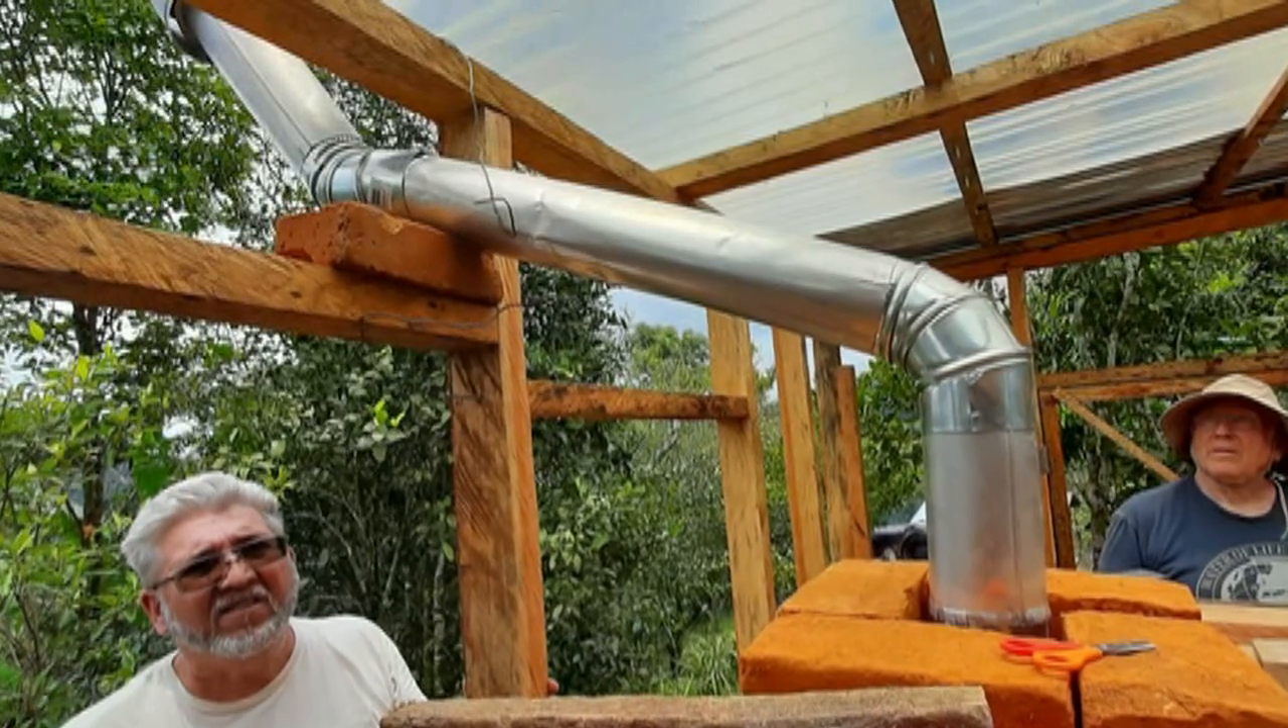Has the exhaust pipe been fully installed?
Yes.